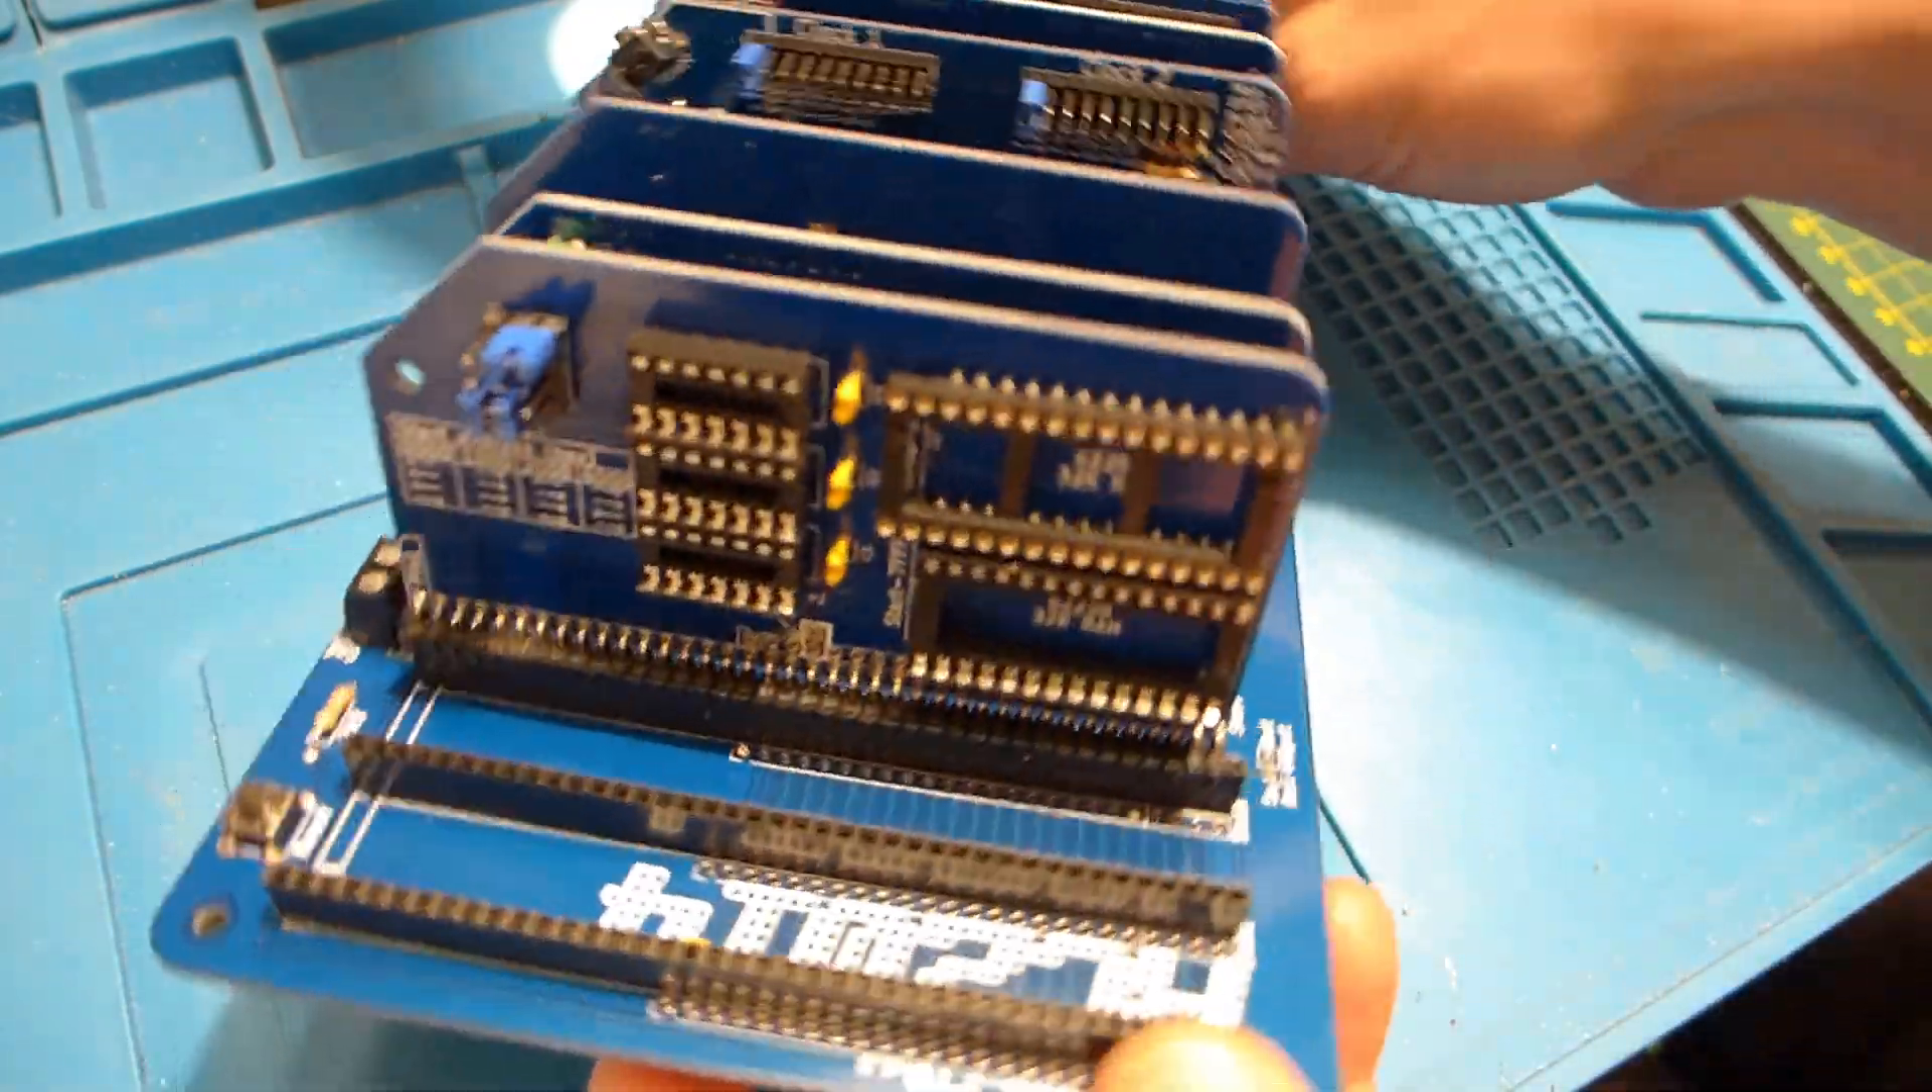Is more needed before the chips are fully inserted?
Yes.